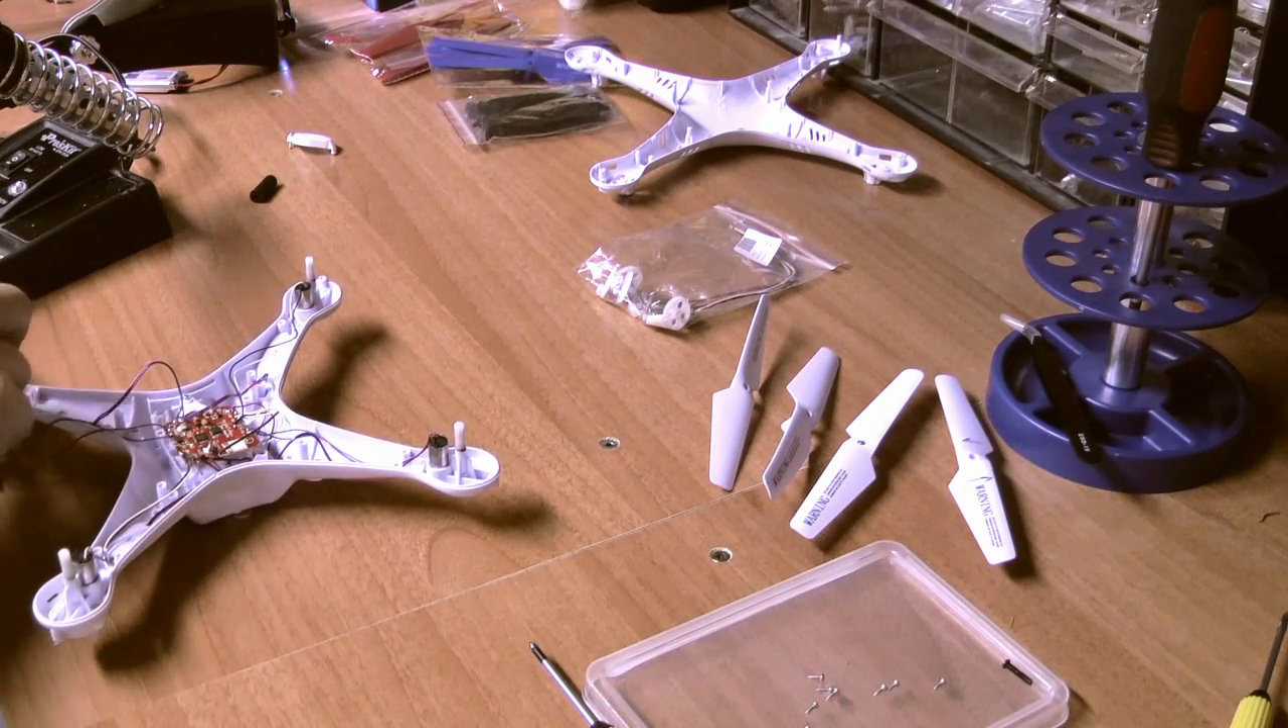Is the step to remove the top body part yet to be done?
No.